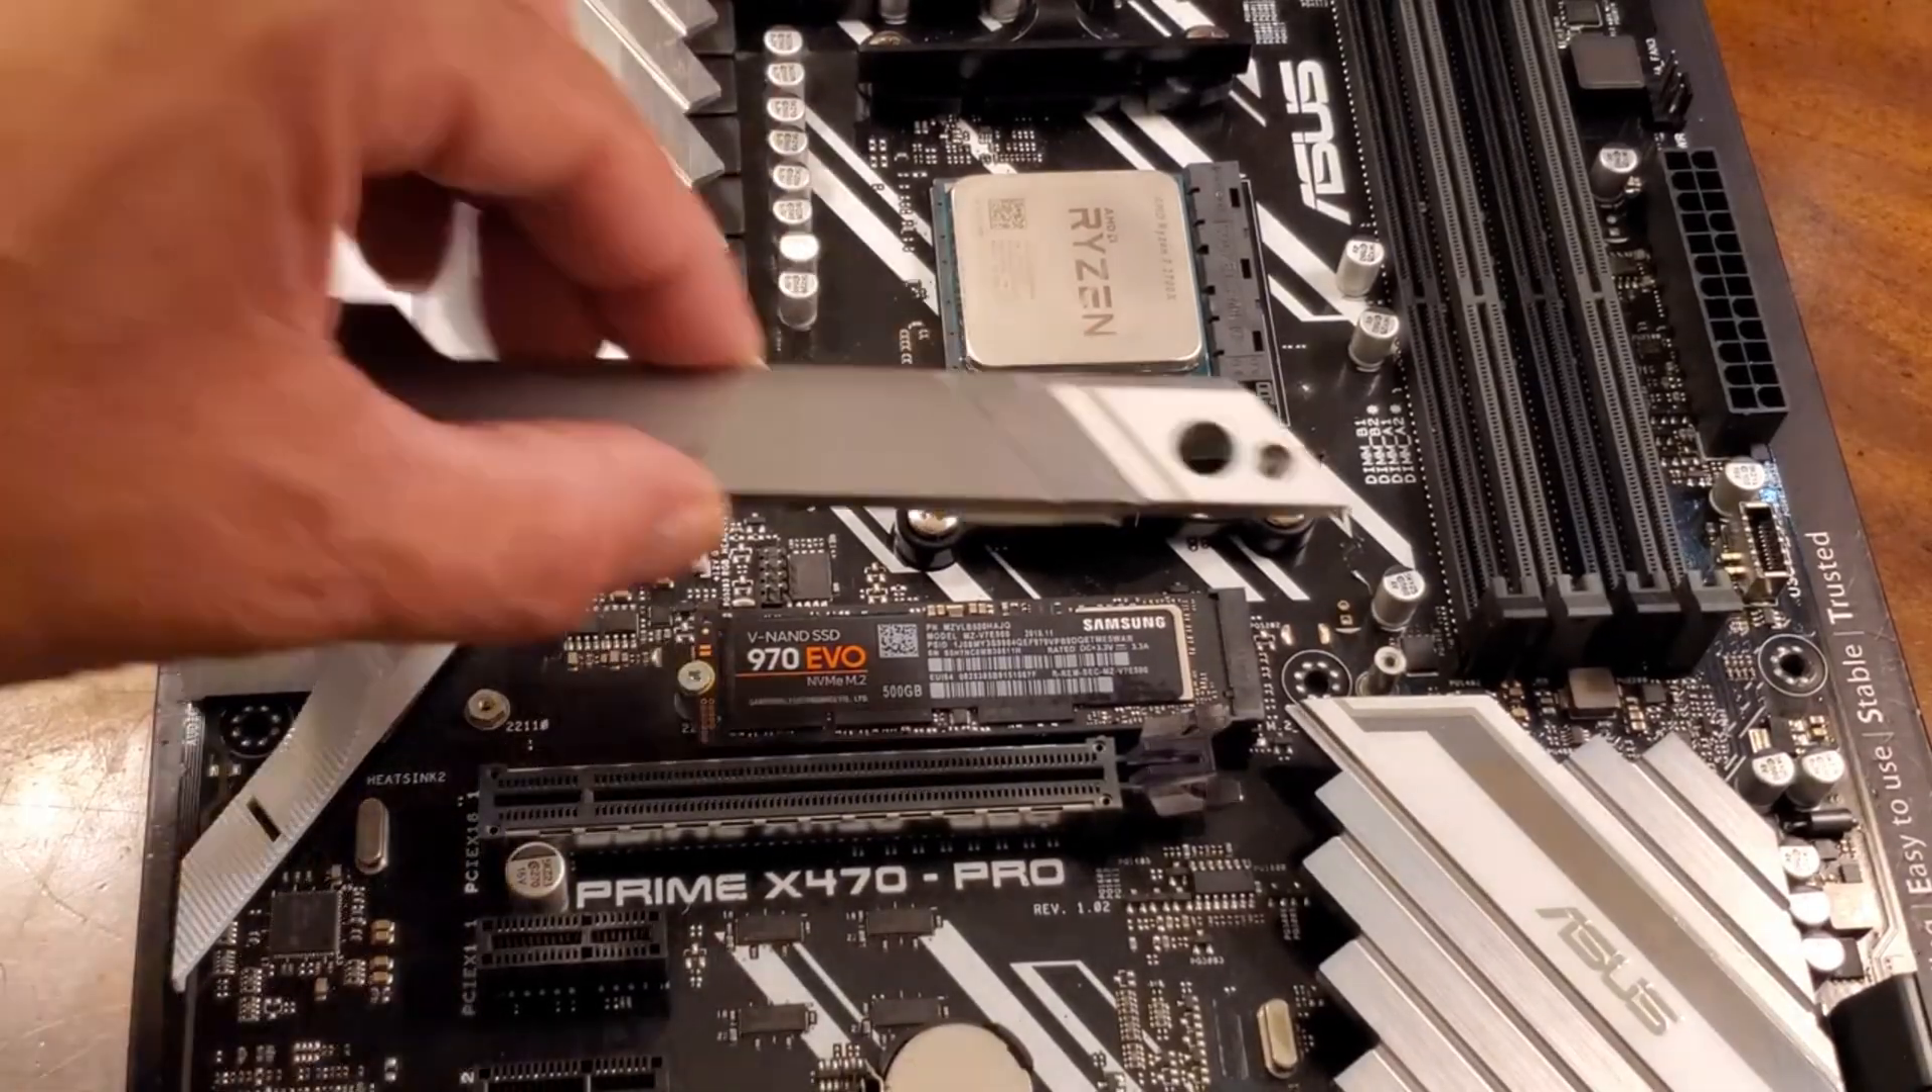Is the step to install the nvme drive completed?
Yes.